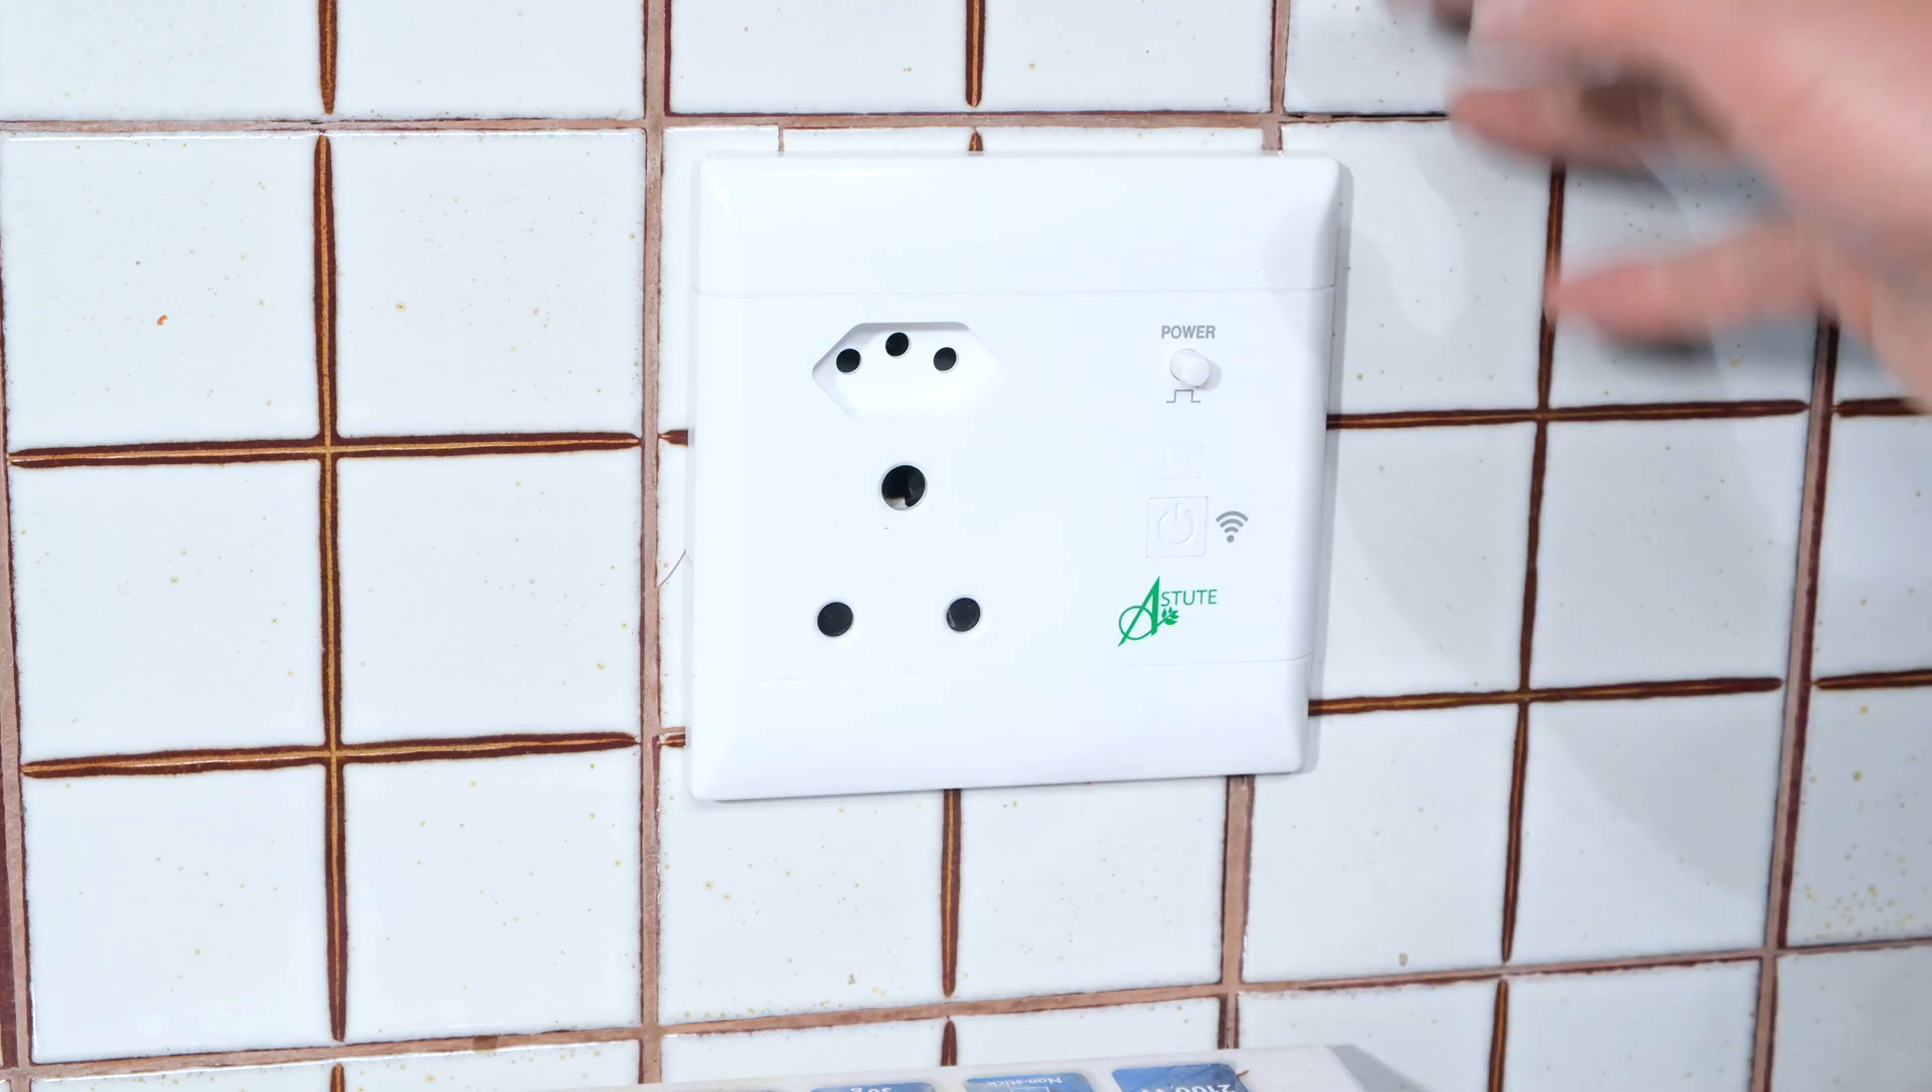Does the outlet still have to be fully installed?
No.